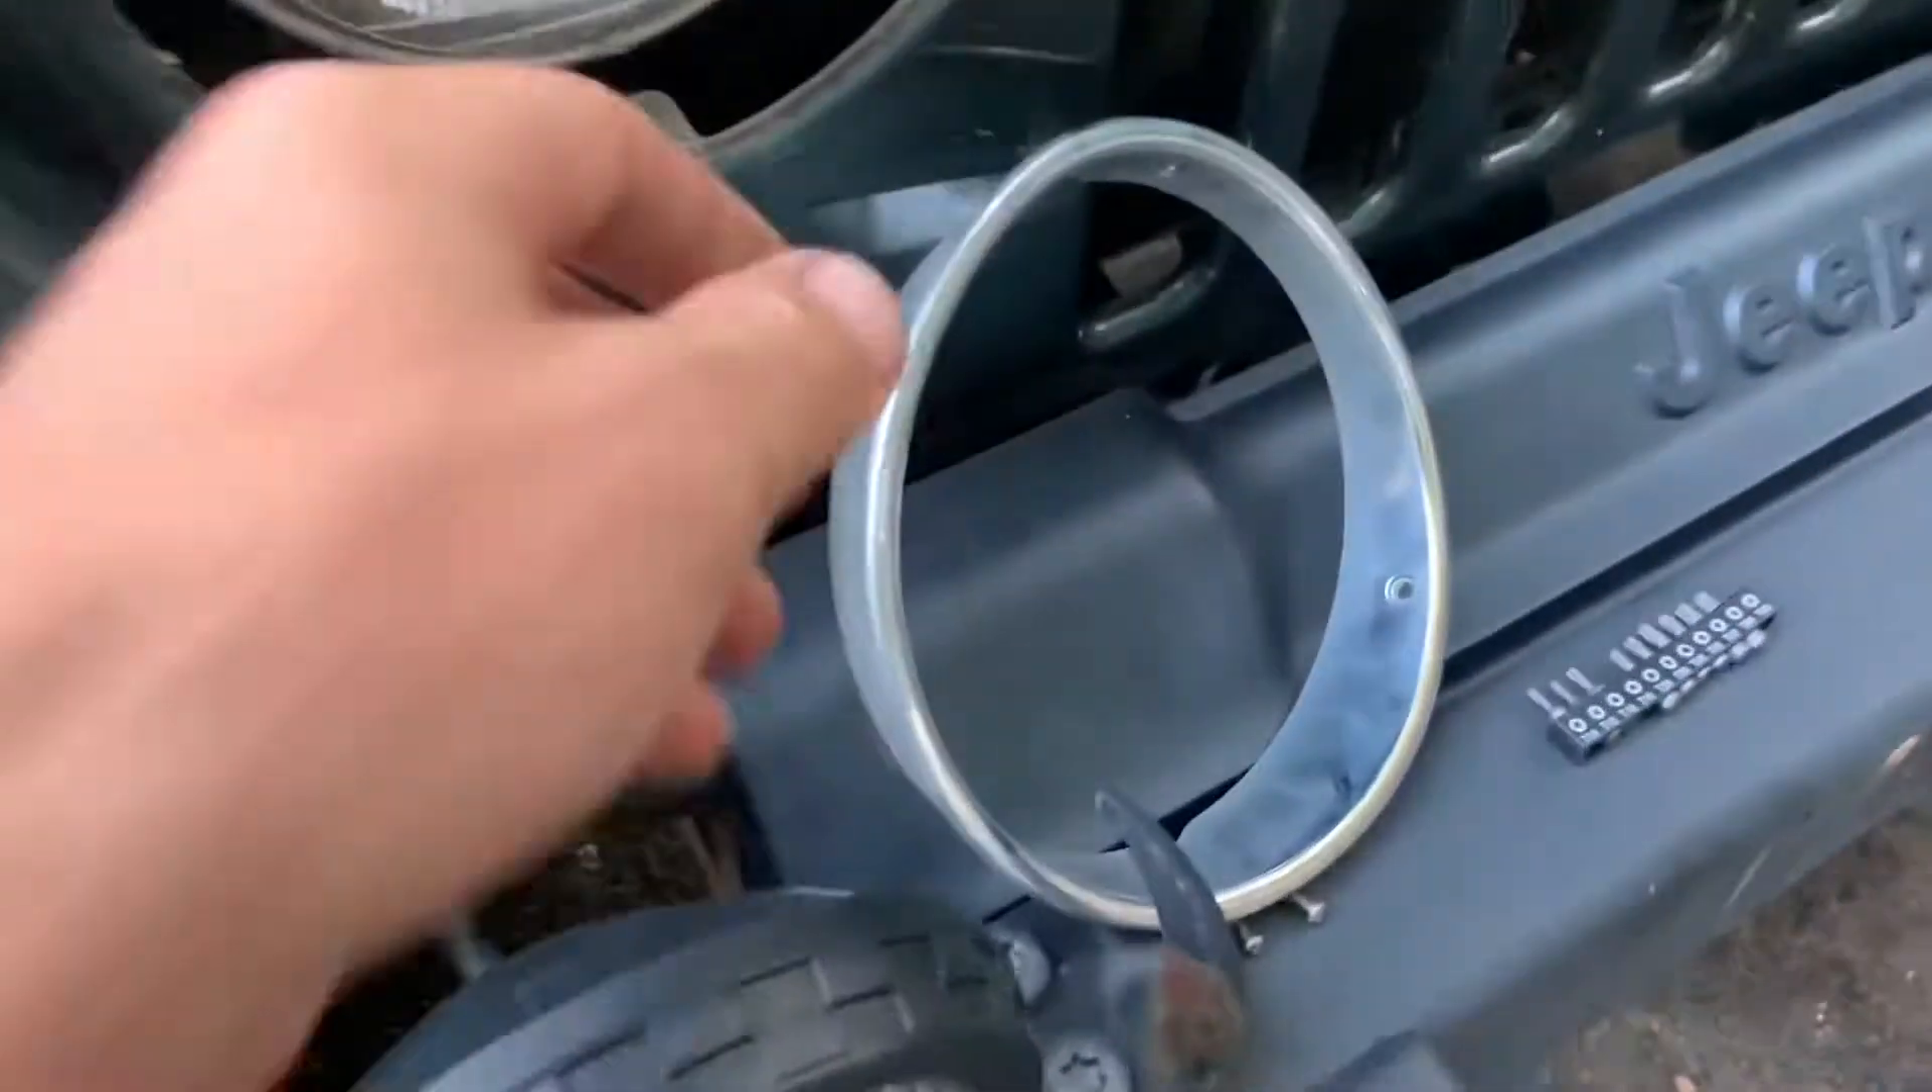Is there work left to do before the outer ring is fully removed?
No.